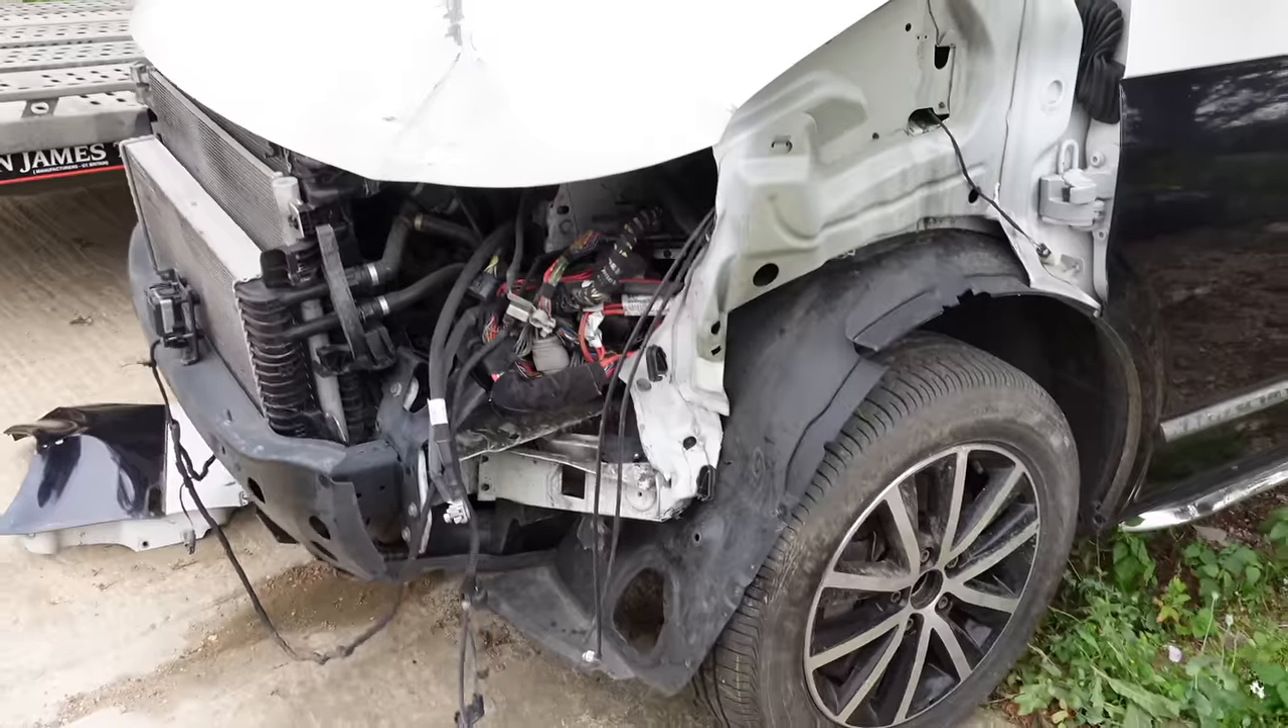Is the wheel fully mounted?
Yes.